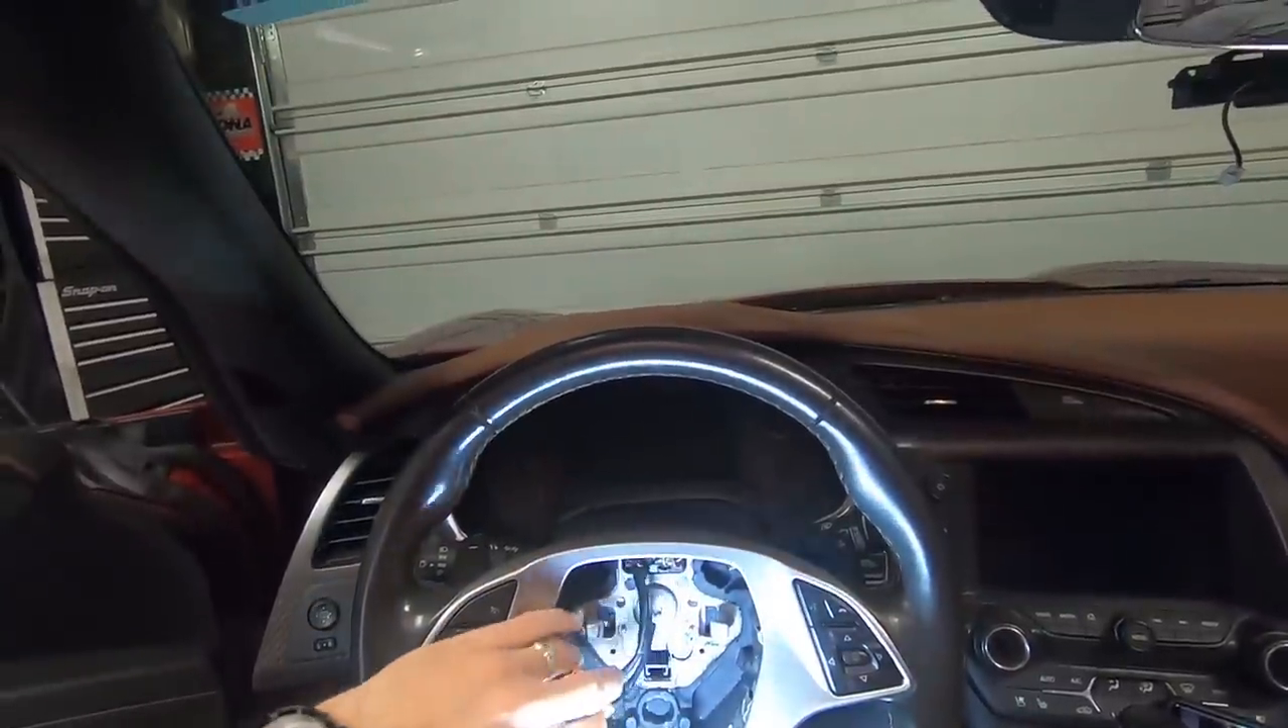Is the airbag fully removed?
Yes.